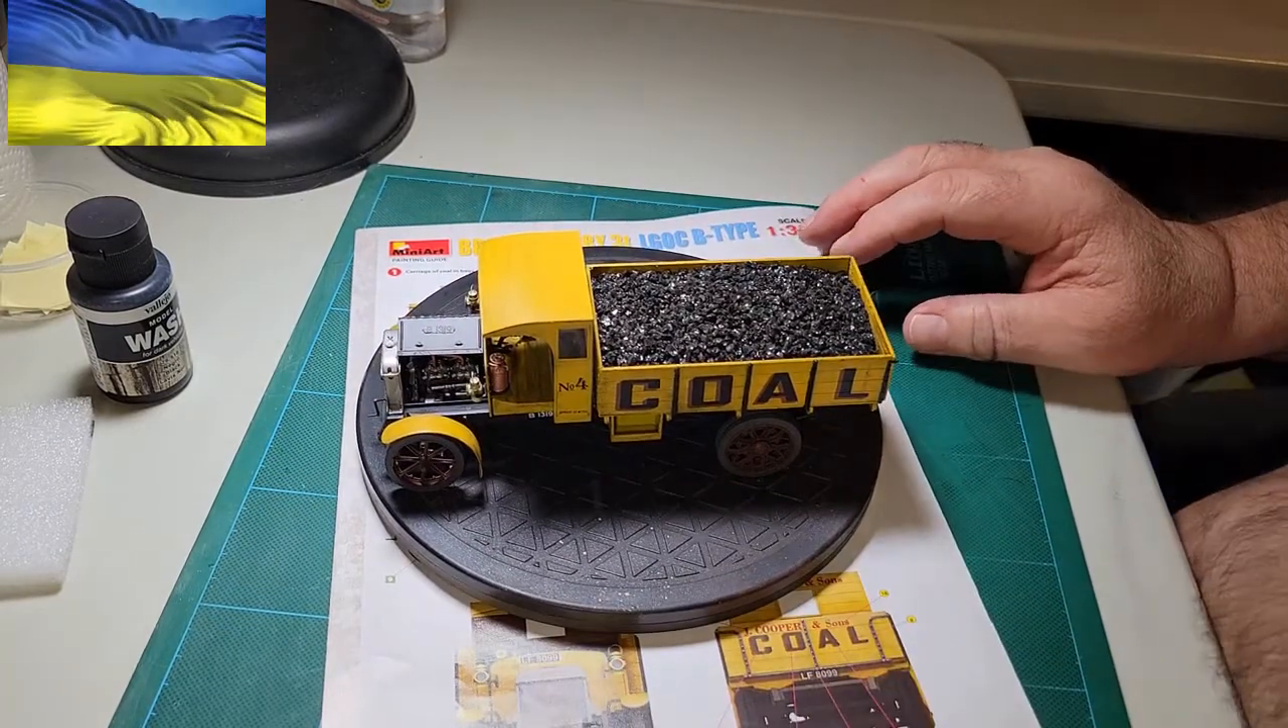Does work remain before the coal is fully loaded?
No.